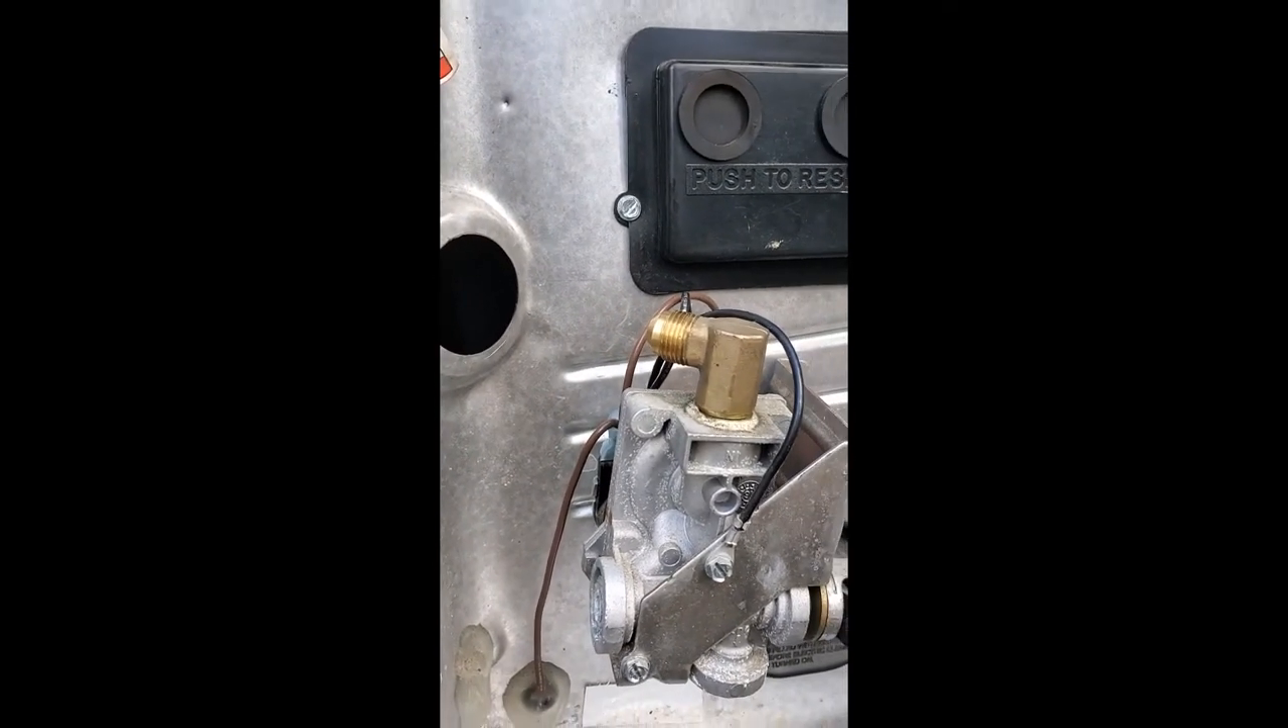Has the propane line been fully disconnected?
Yes.